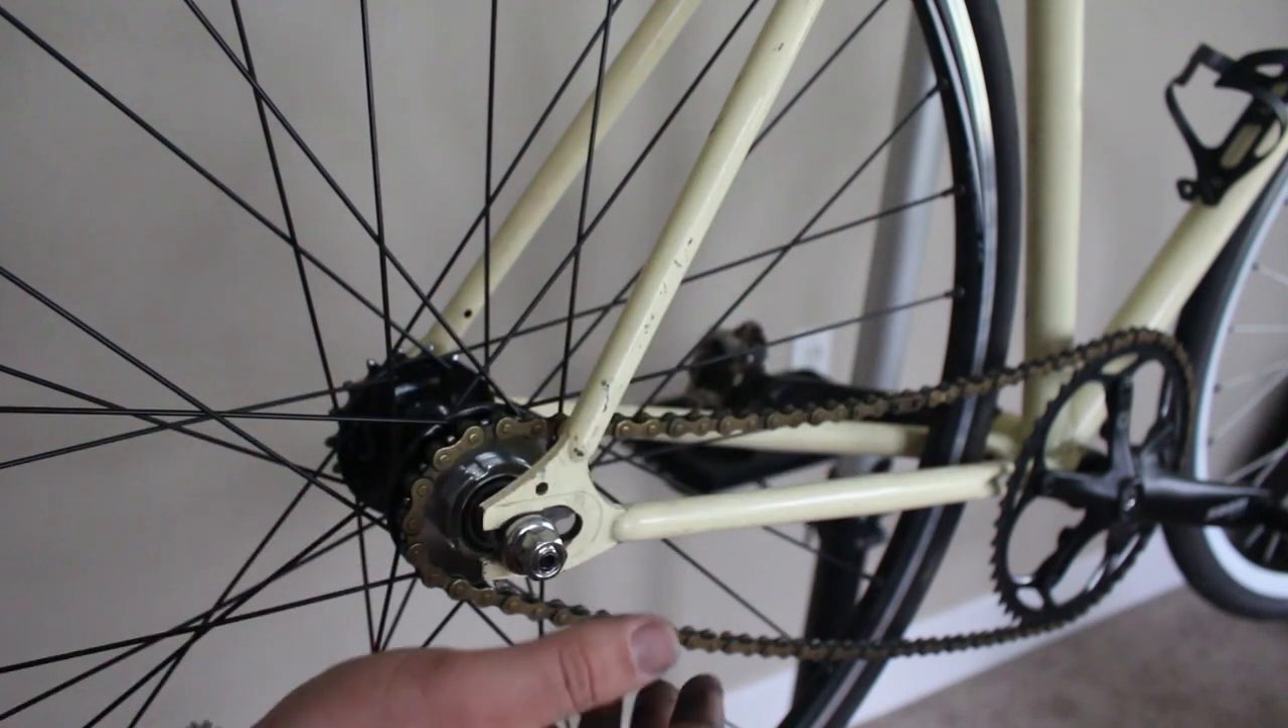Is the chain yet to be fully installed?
No.